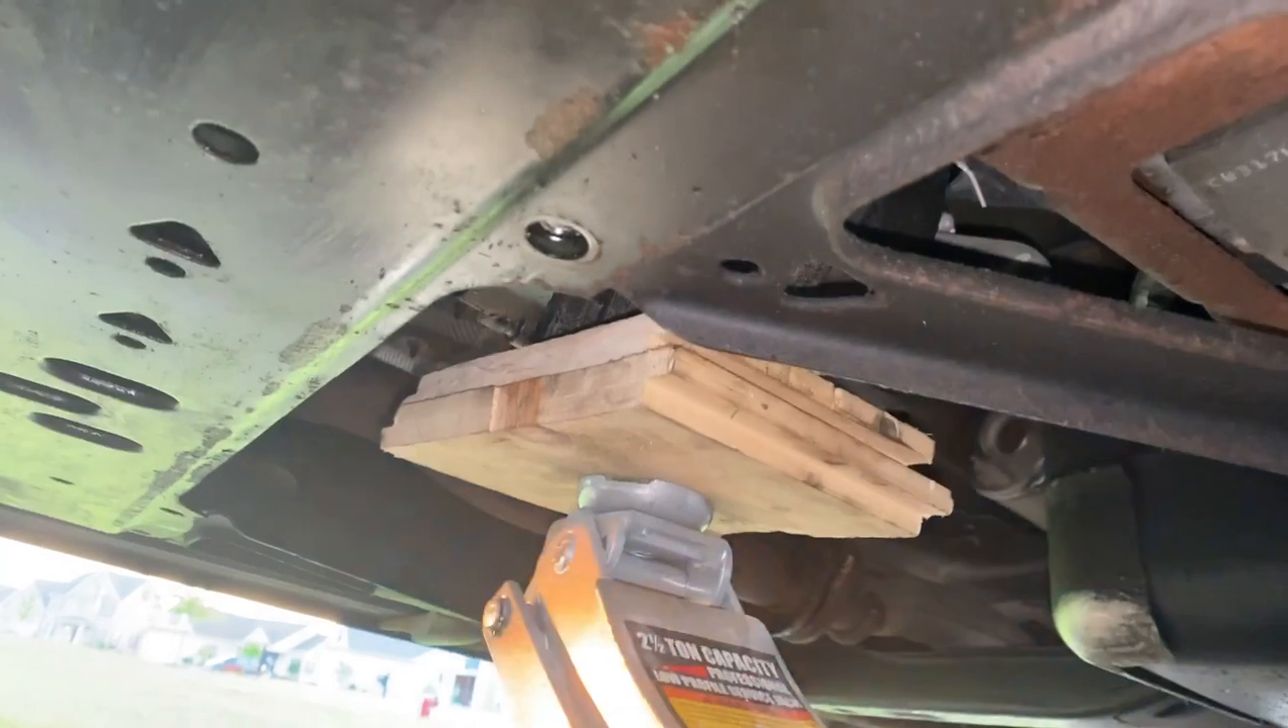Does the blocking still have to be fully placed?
No.